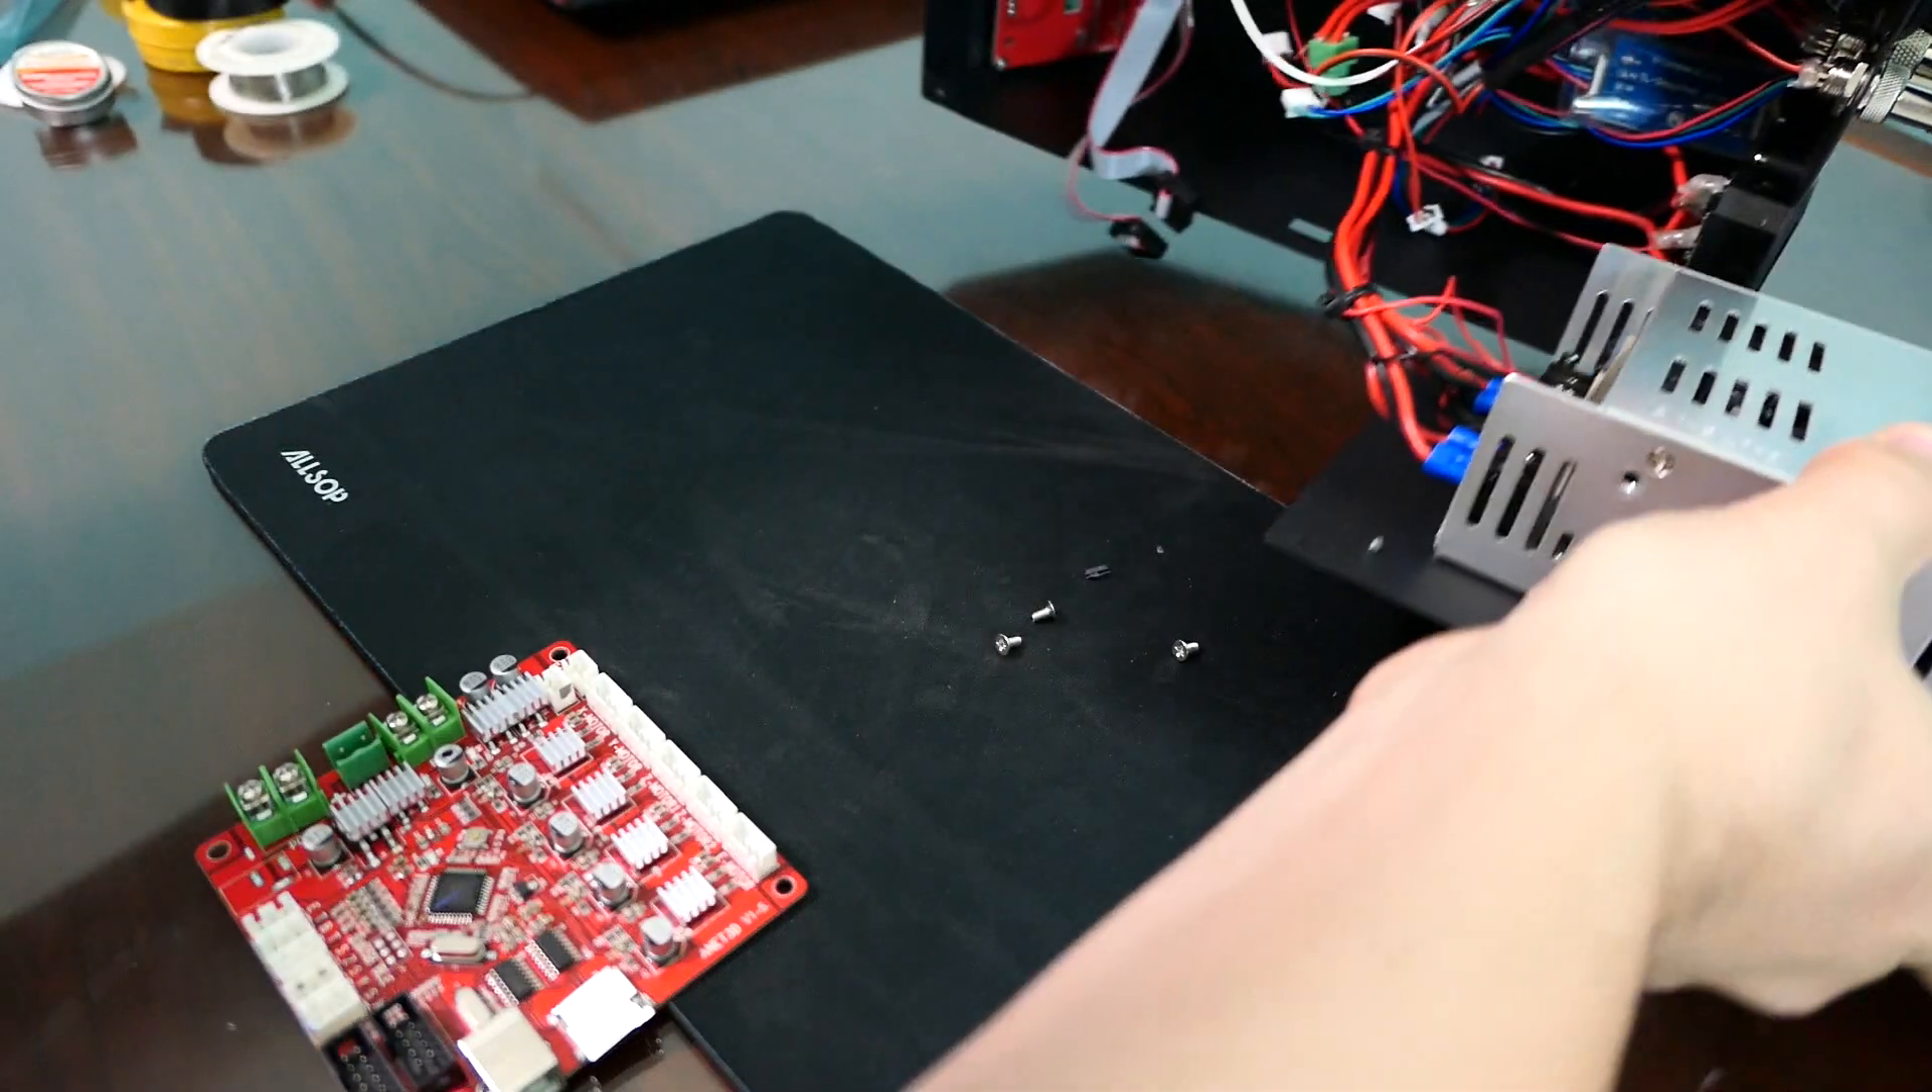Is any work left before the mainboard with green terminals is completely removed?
No.